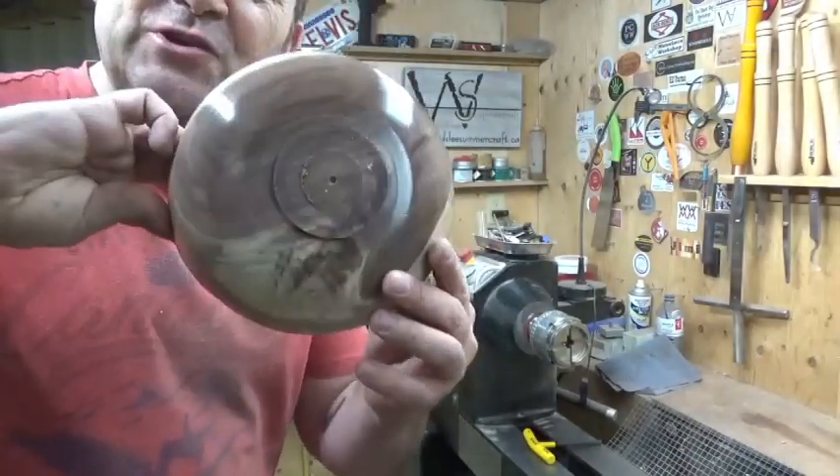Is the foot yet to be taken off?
Yes.